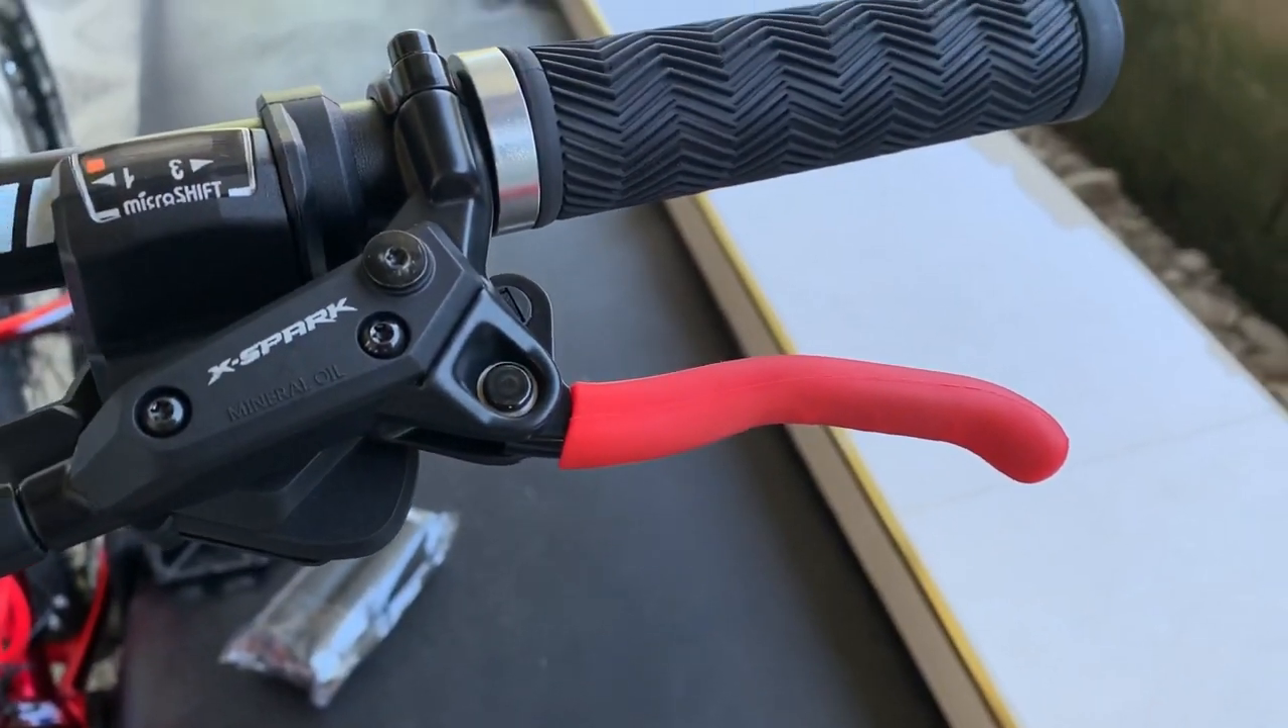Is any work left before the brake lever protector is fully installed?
No.